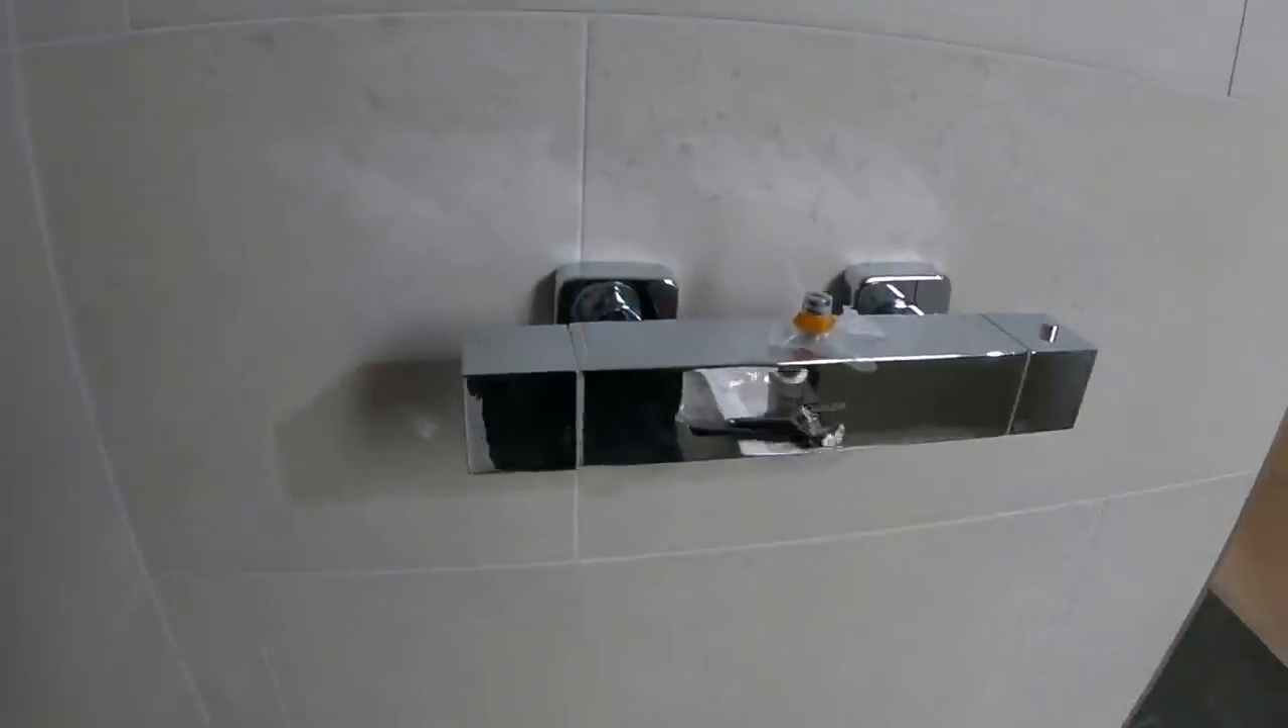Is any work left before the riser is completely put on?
Yes.